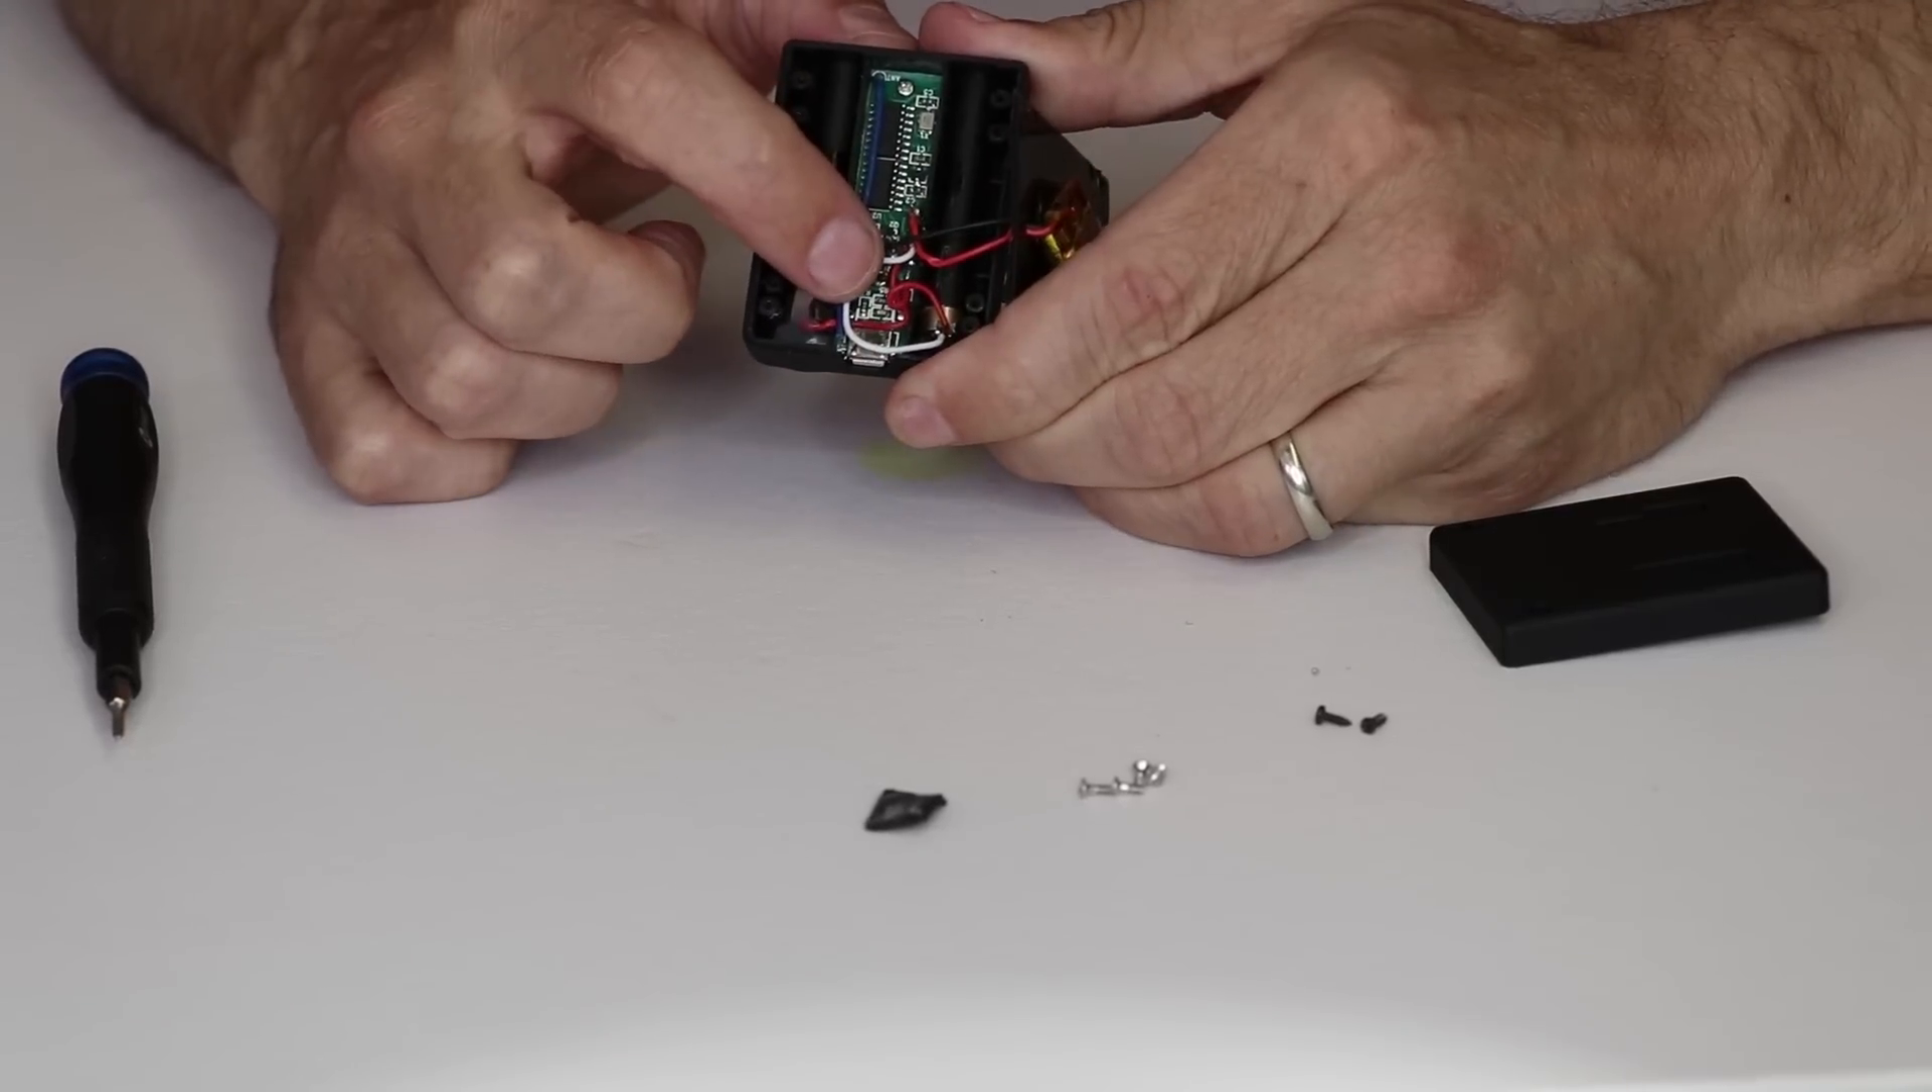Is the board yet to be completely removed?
Yes.